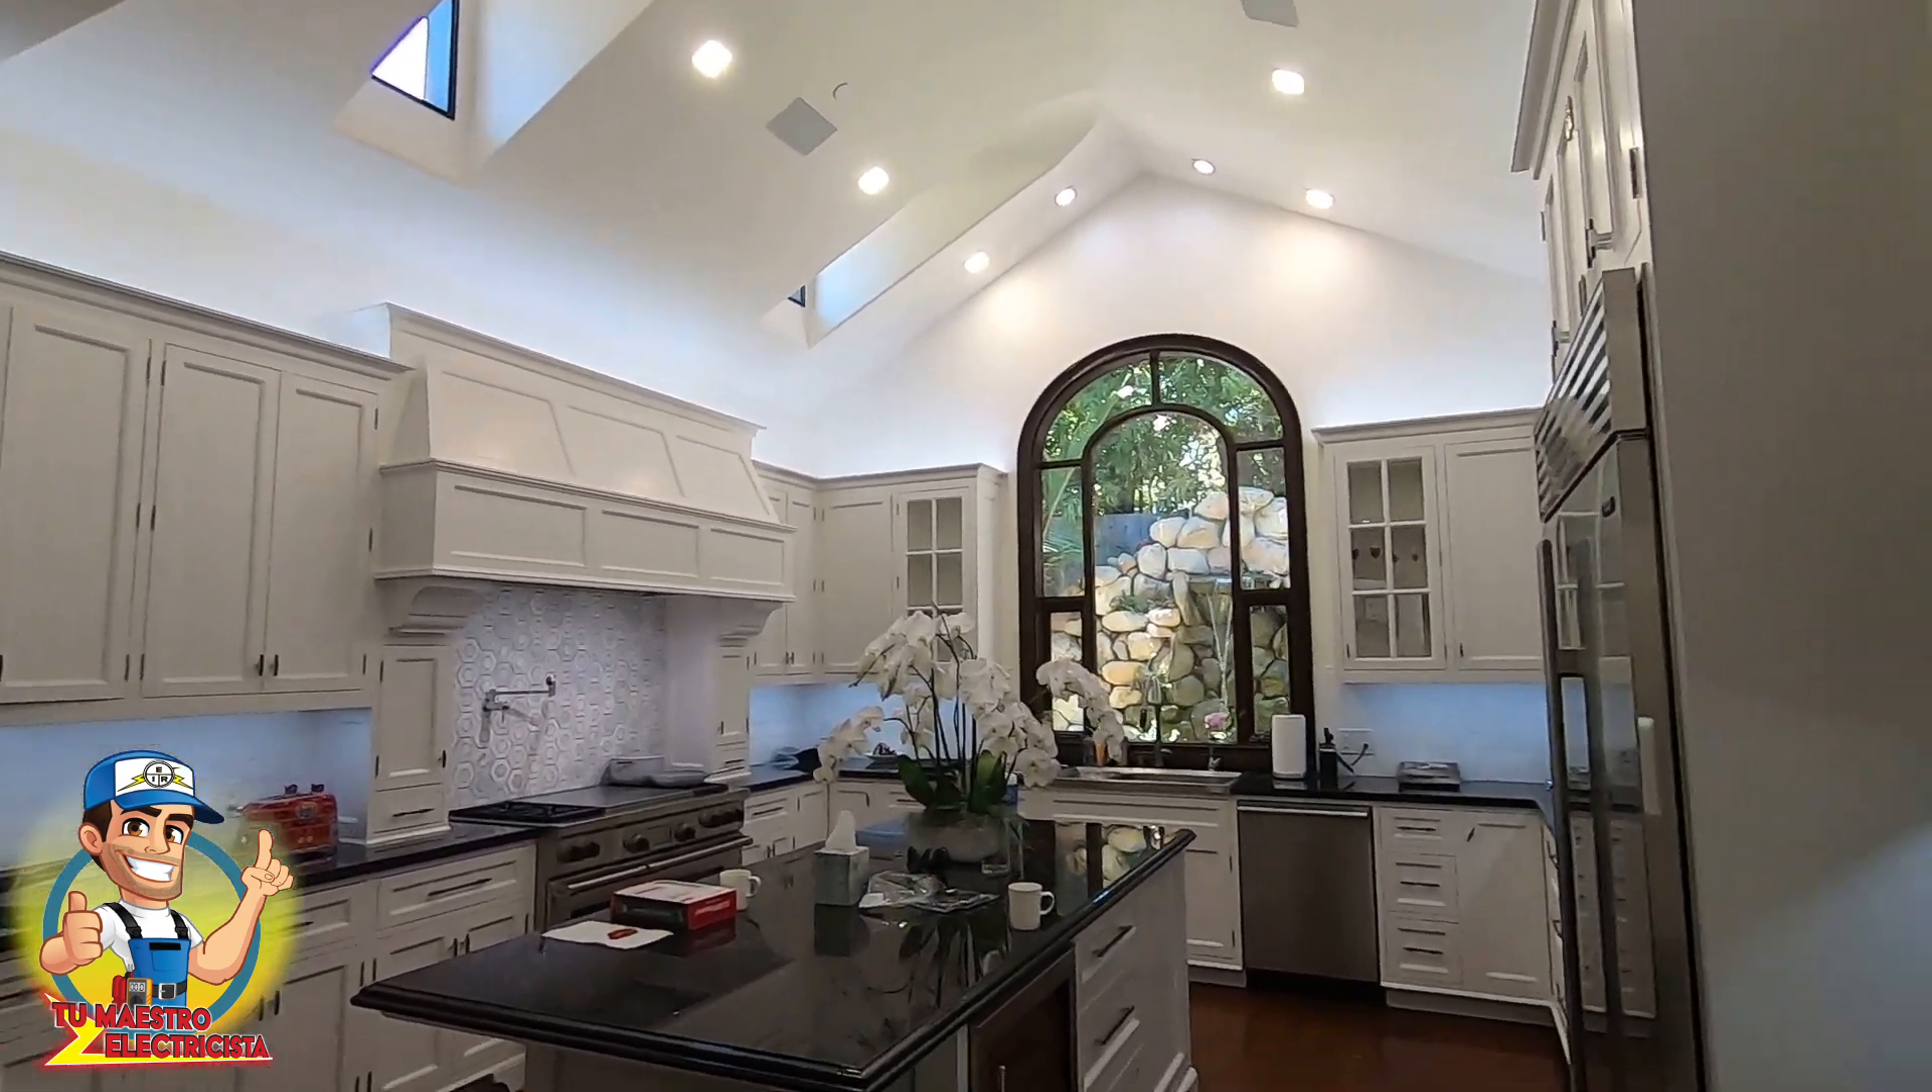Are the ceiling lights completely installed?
Yes.